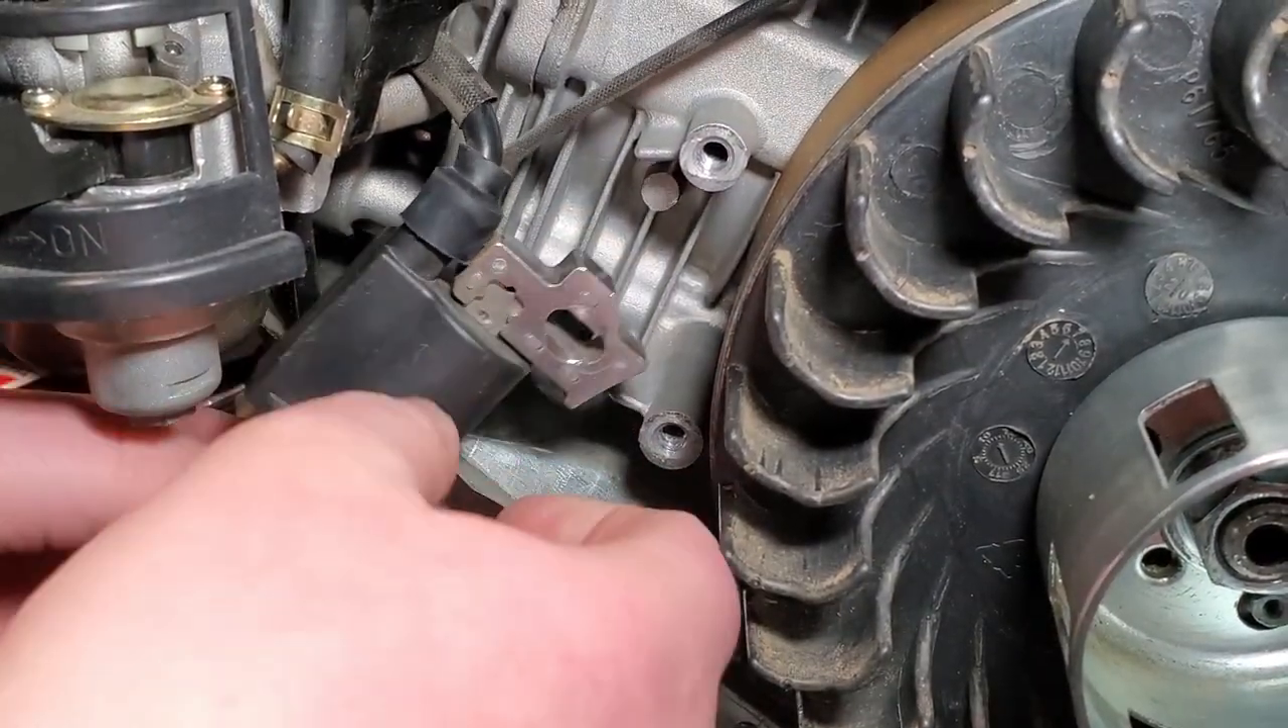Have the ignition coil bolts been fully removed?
Yes.